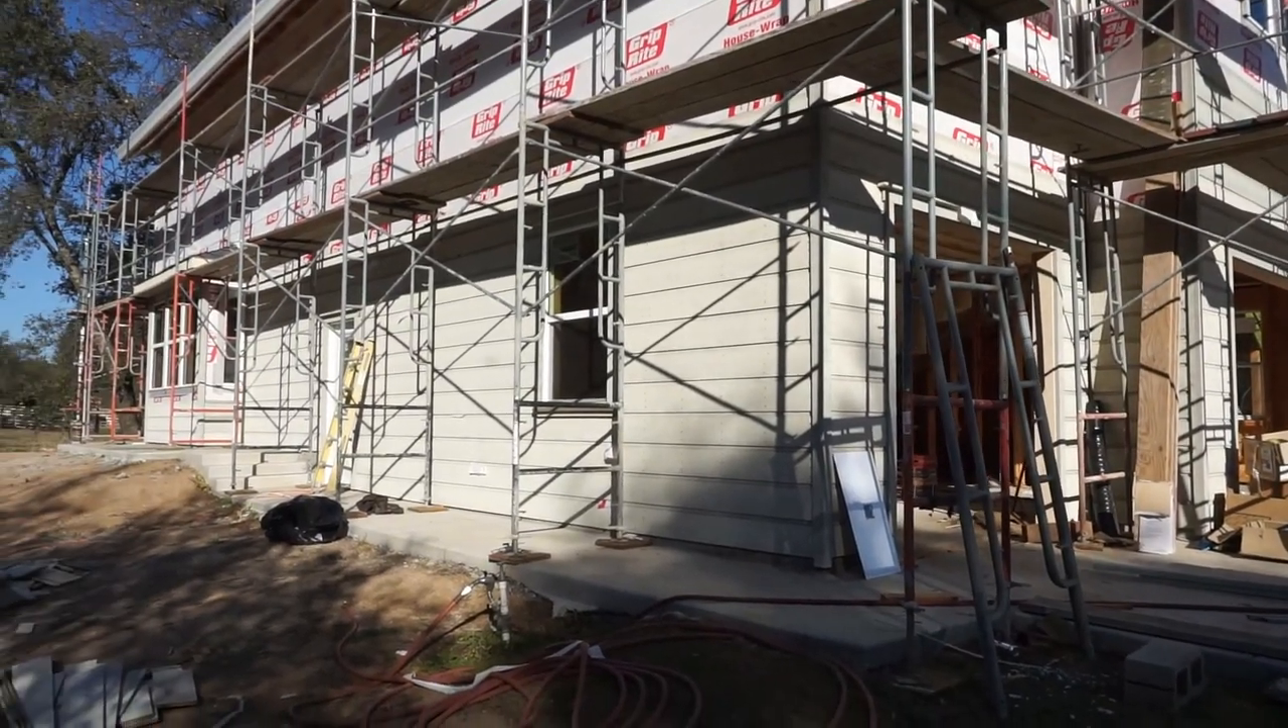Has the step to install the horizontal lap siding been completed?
No.